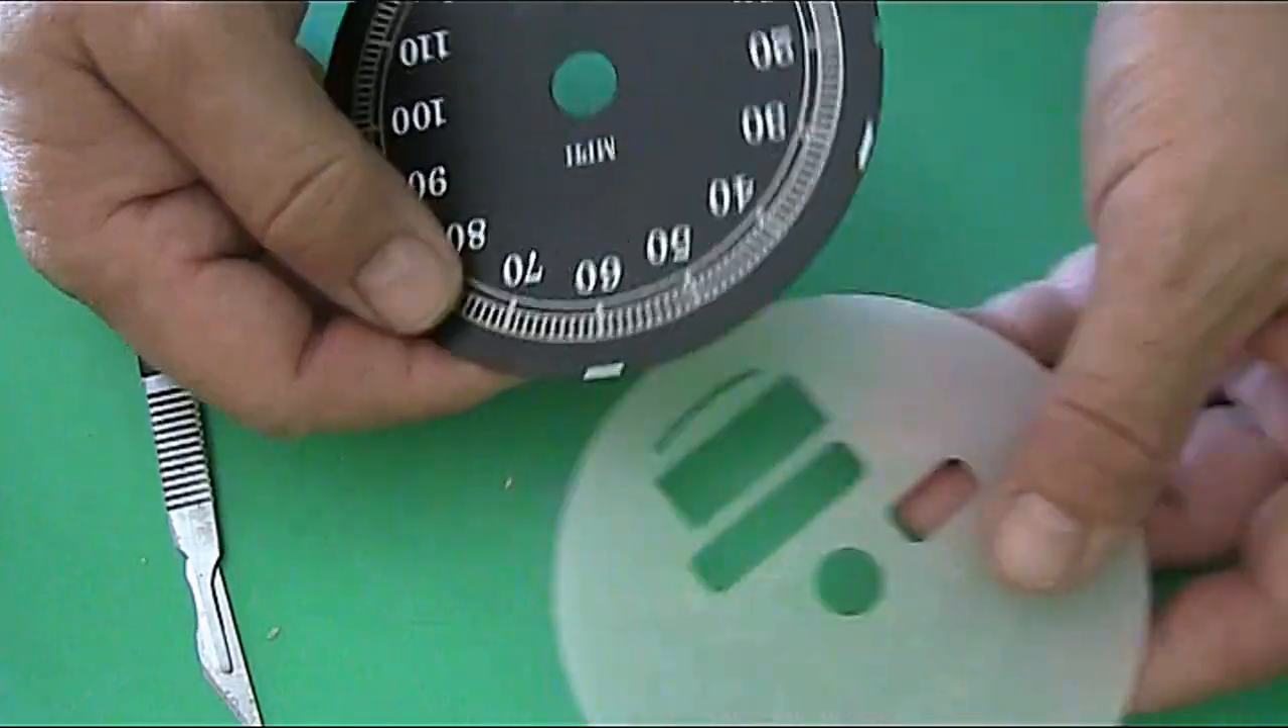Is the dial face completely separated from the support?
Yes.